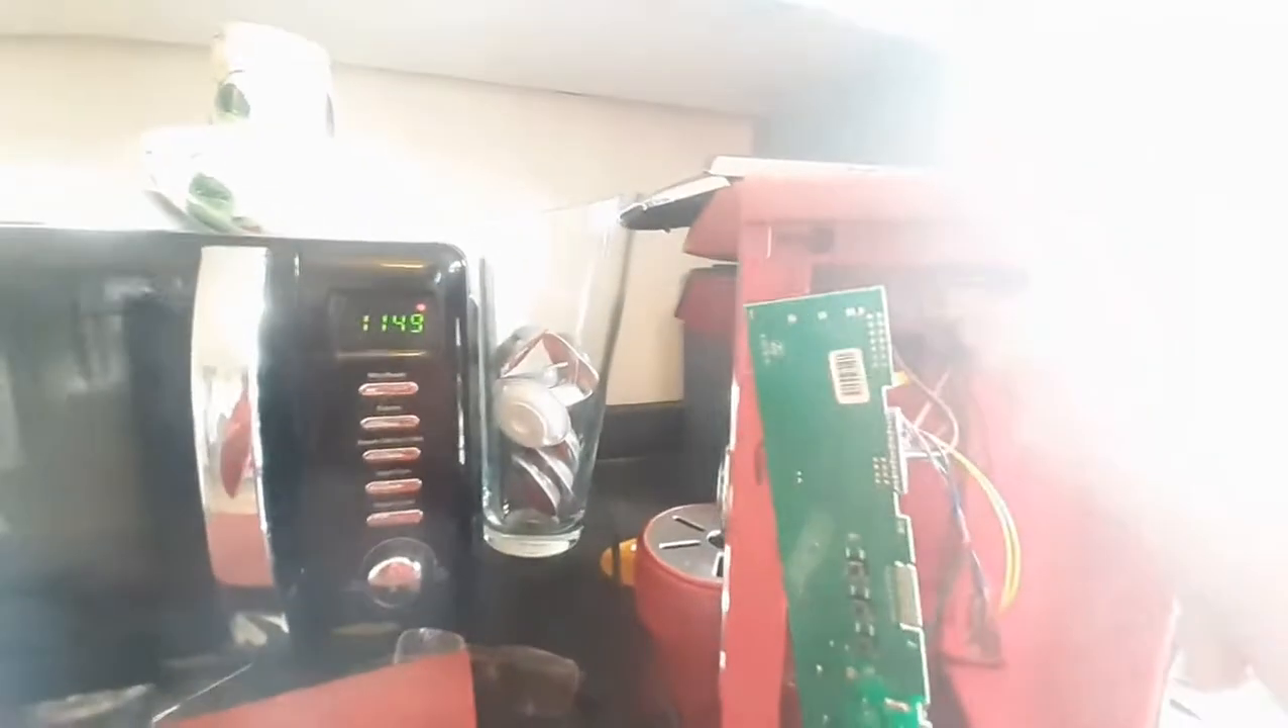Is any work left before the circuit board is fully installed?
Yes.